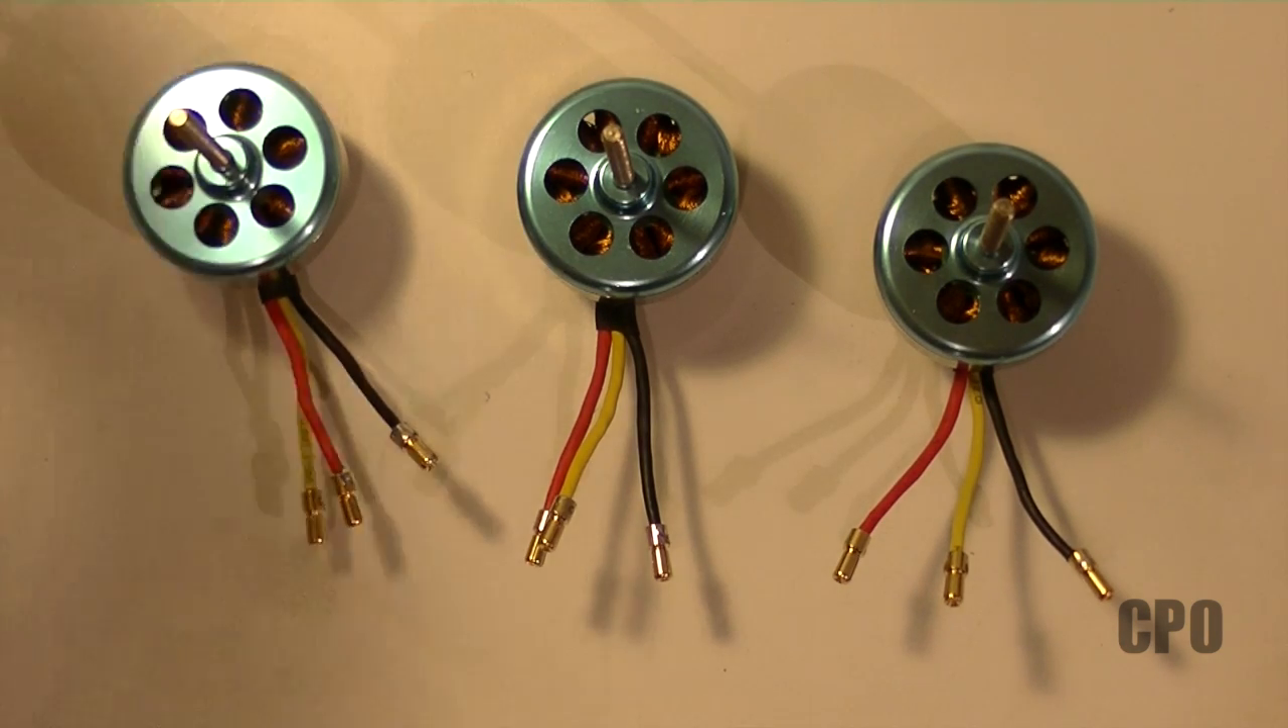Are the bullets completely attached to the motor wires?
Yes.